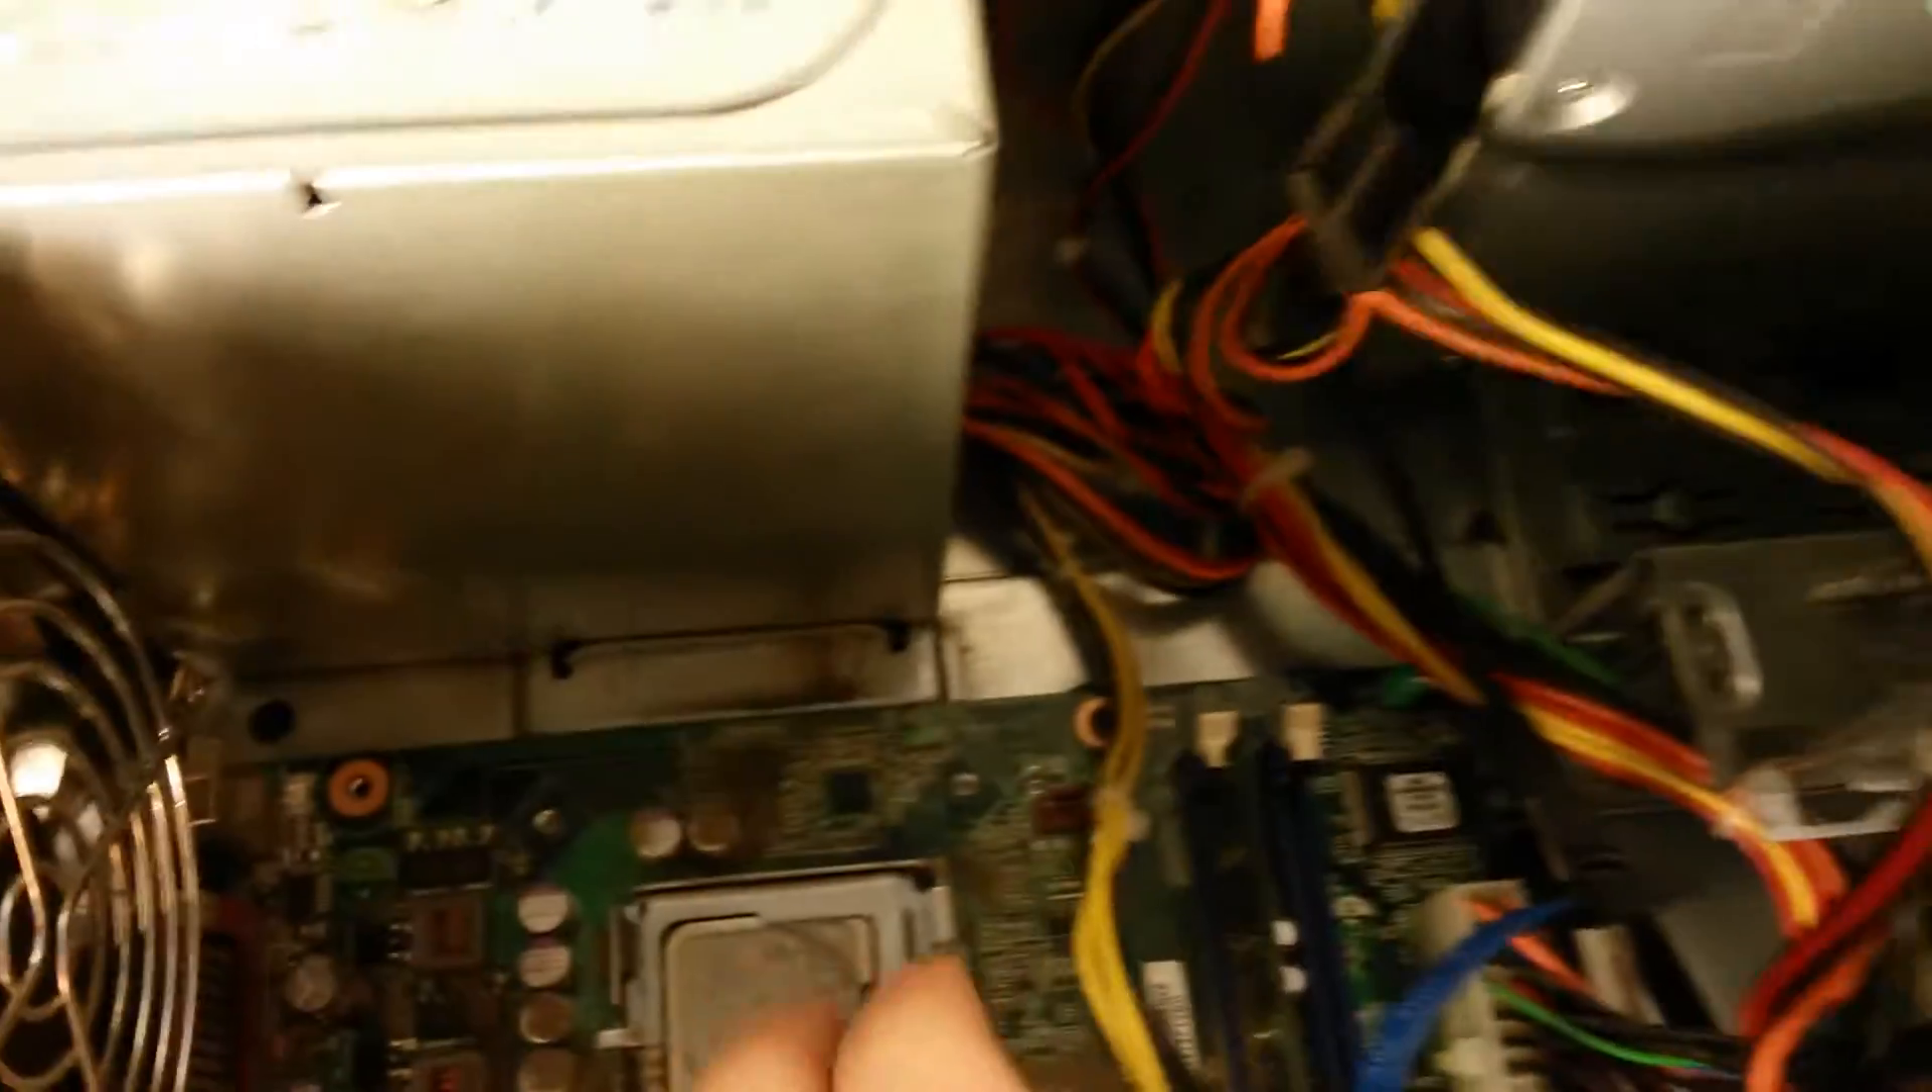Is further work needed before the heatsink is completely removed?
No.